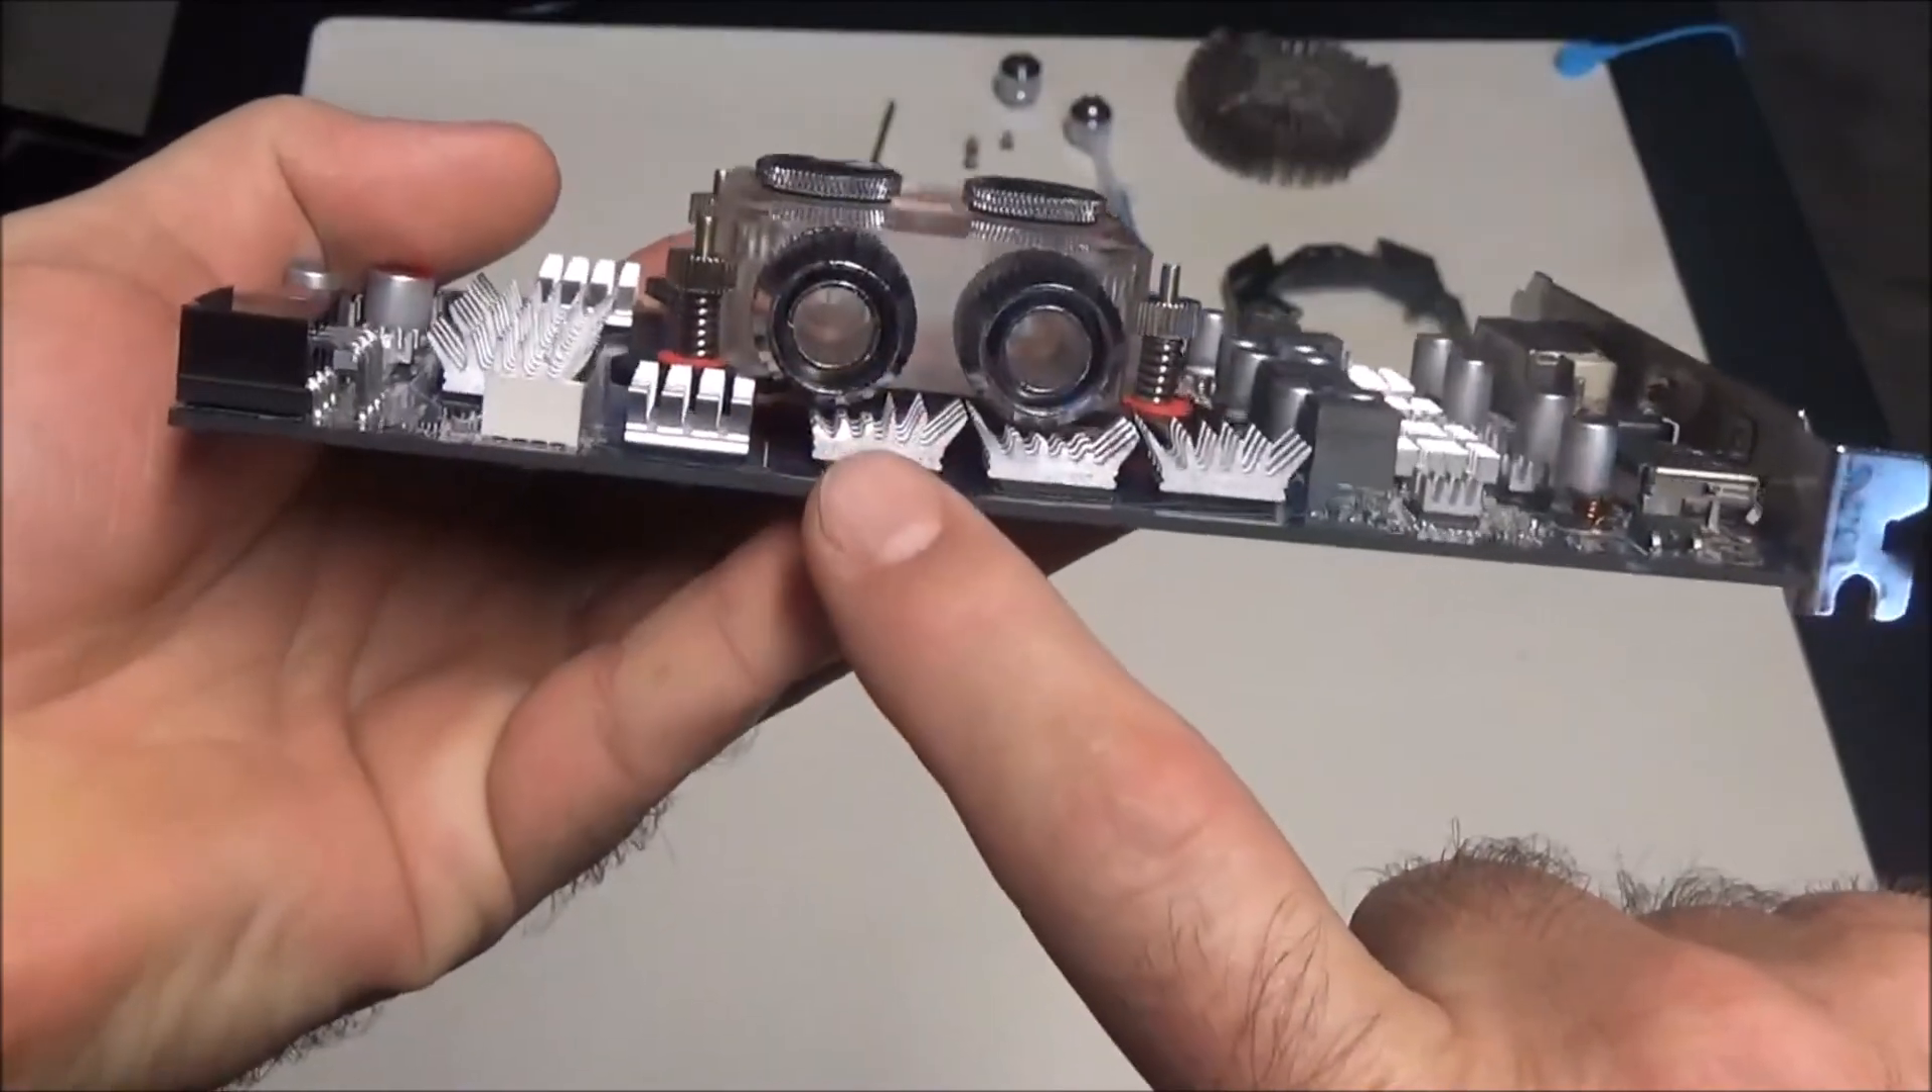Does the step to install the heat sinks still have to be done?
No.